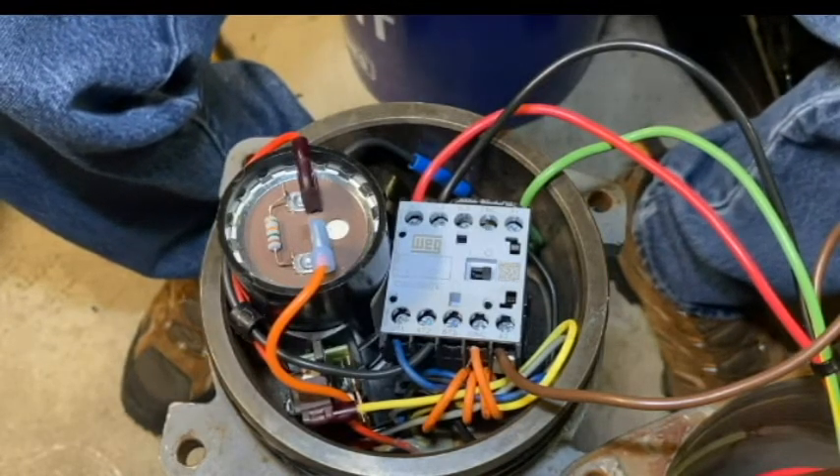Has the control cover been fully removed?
Yes.